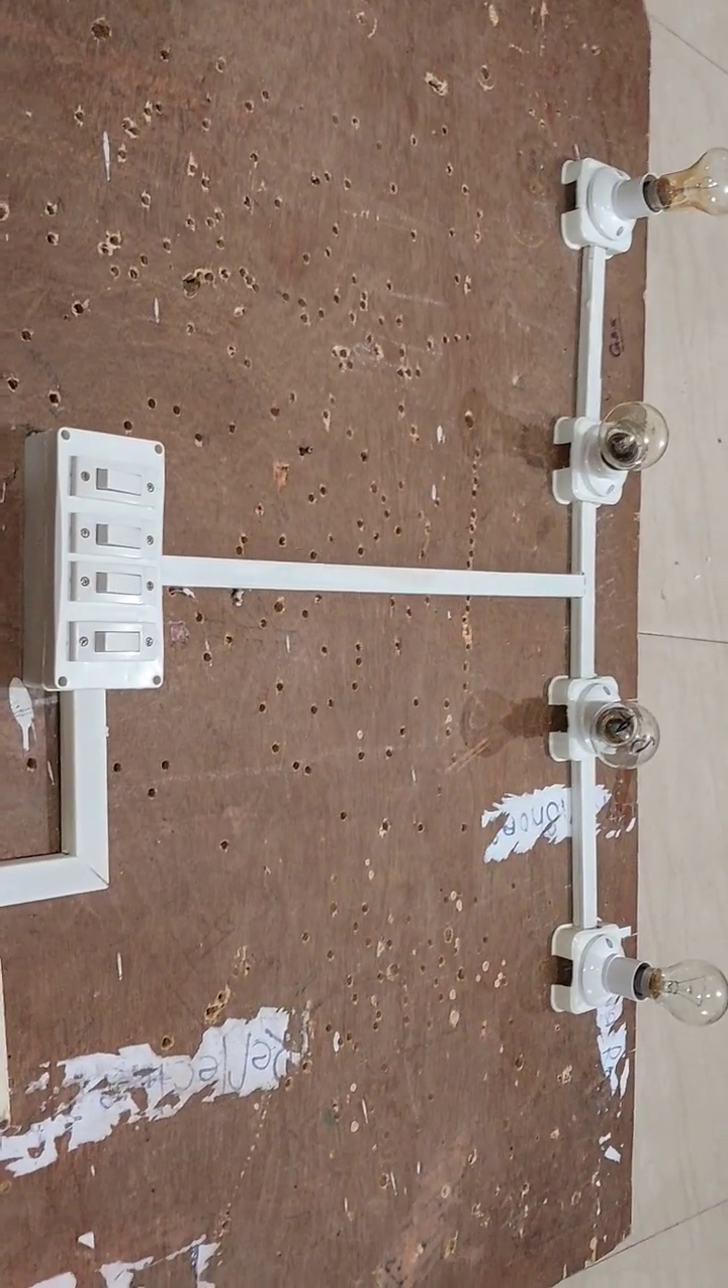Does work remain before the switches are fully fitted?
No.